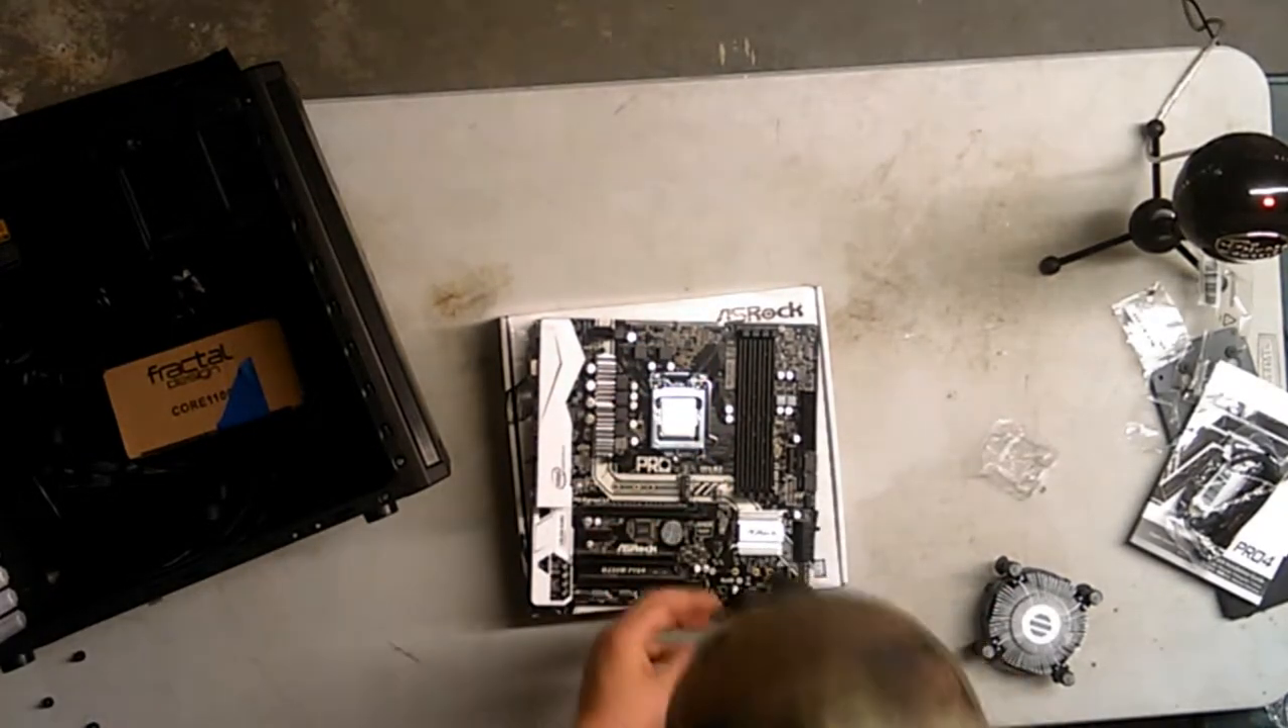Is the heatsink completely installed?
No.